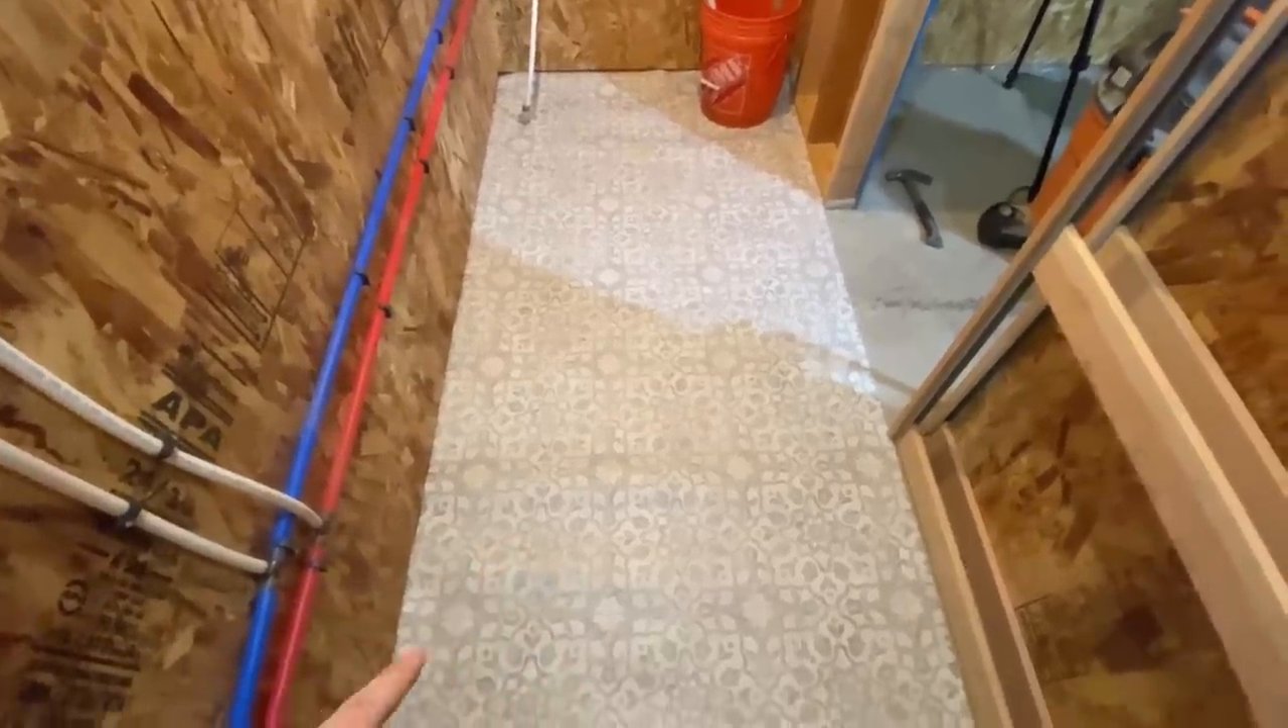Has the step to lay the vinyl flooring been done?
Yes.